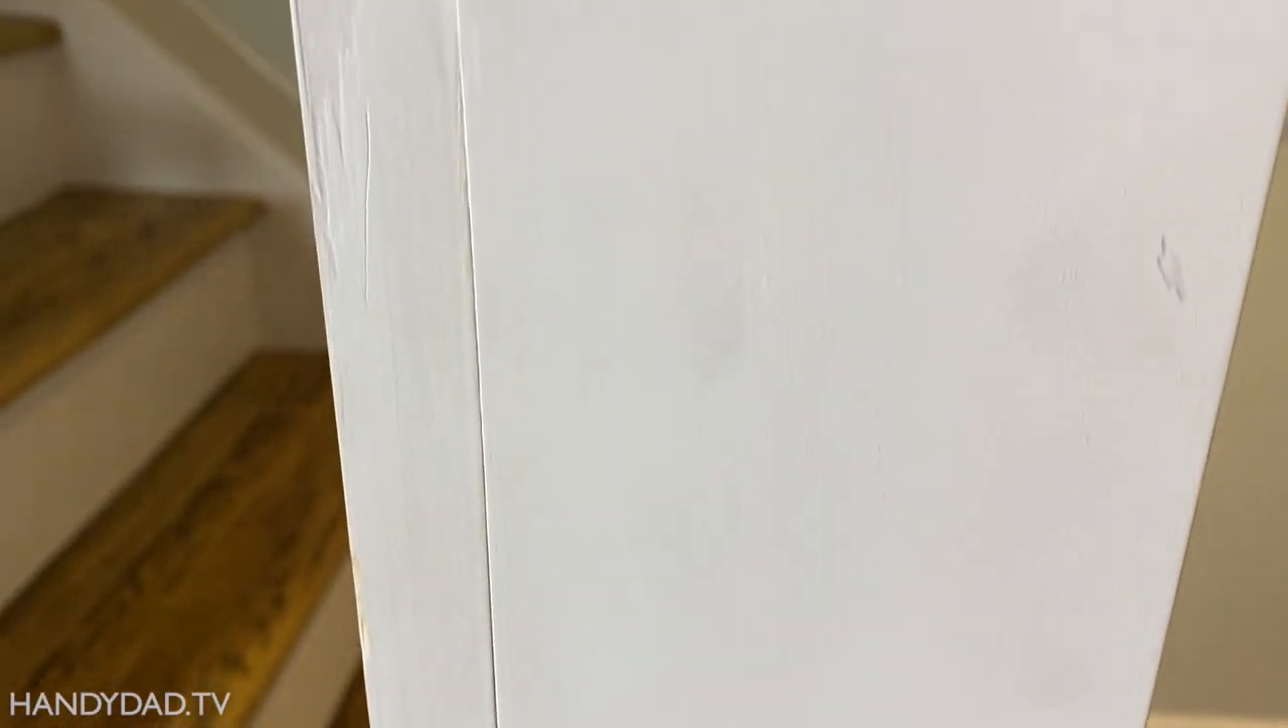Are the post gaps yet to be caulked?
Yes.